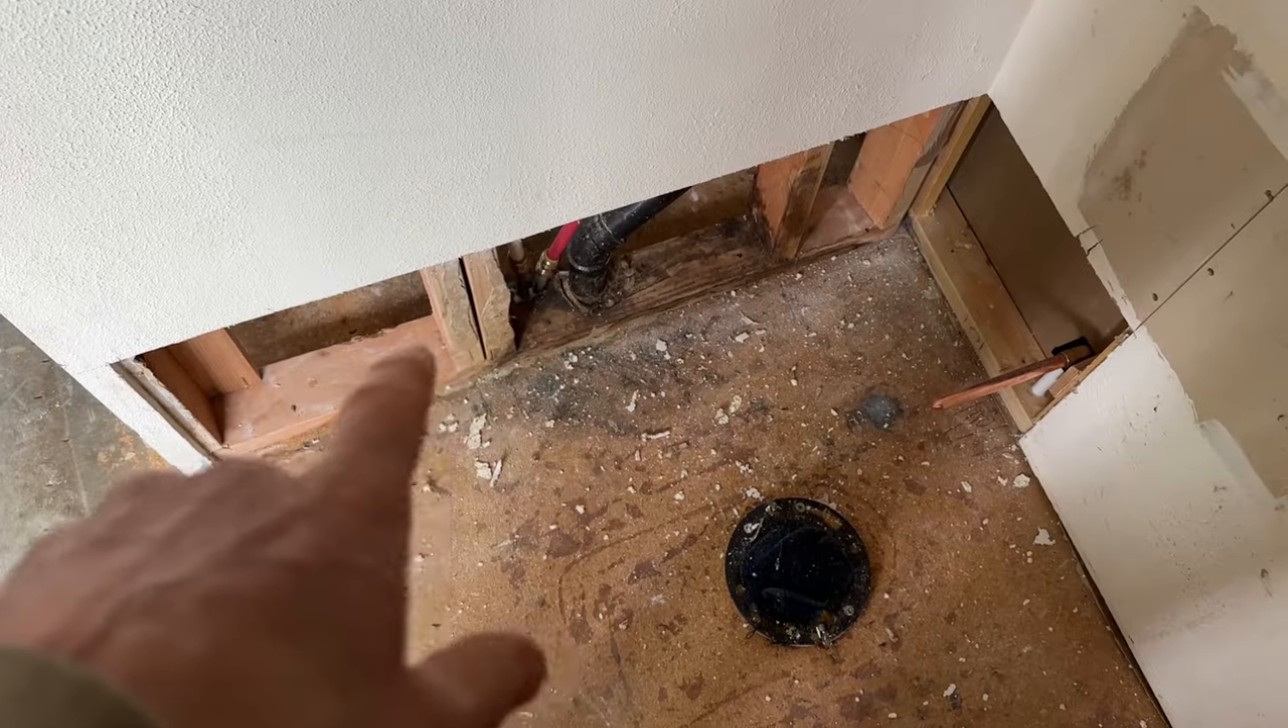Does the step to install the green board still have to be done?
Yes.